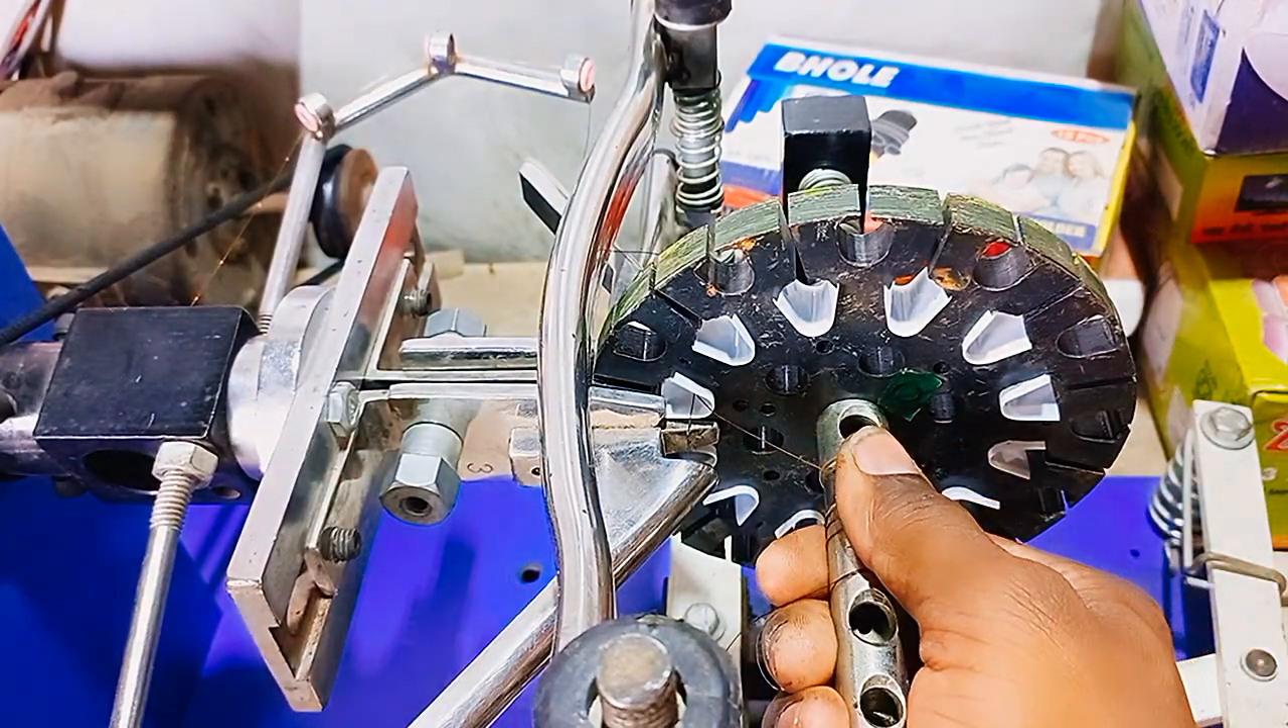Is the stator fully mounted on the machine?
Yes.